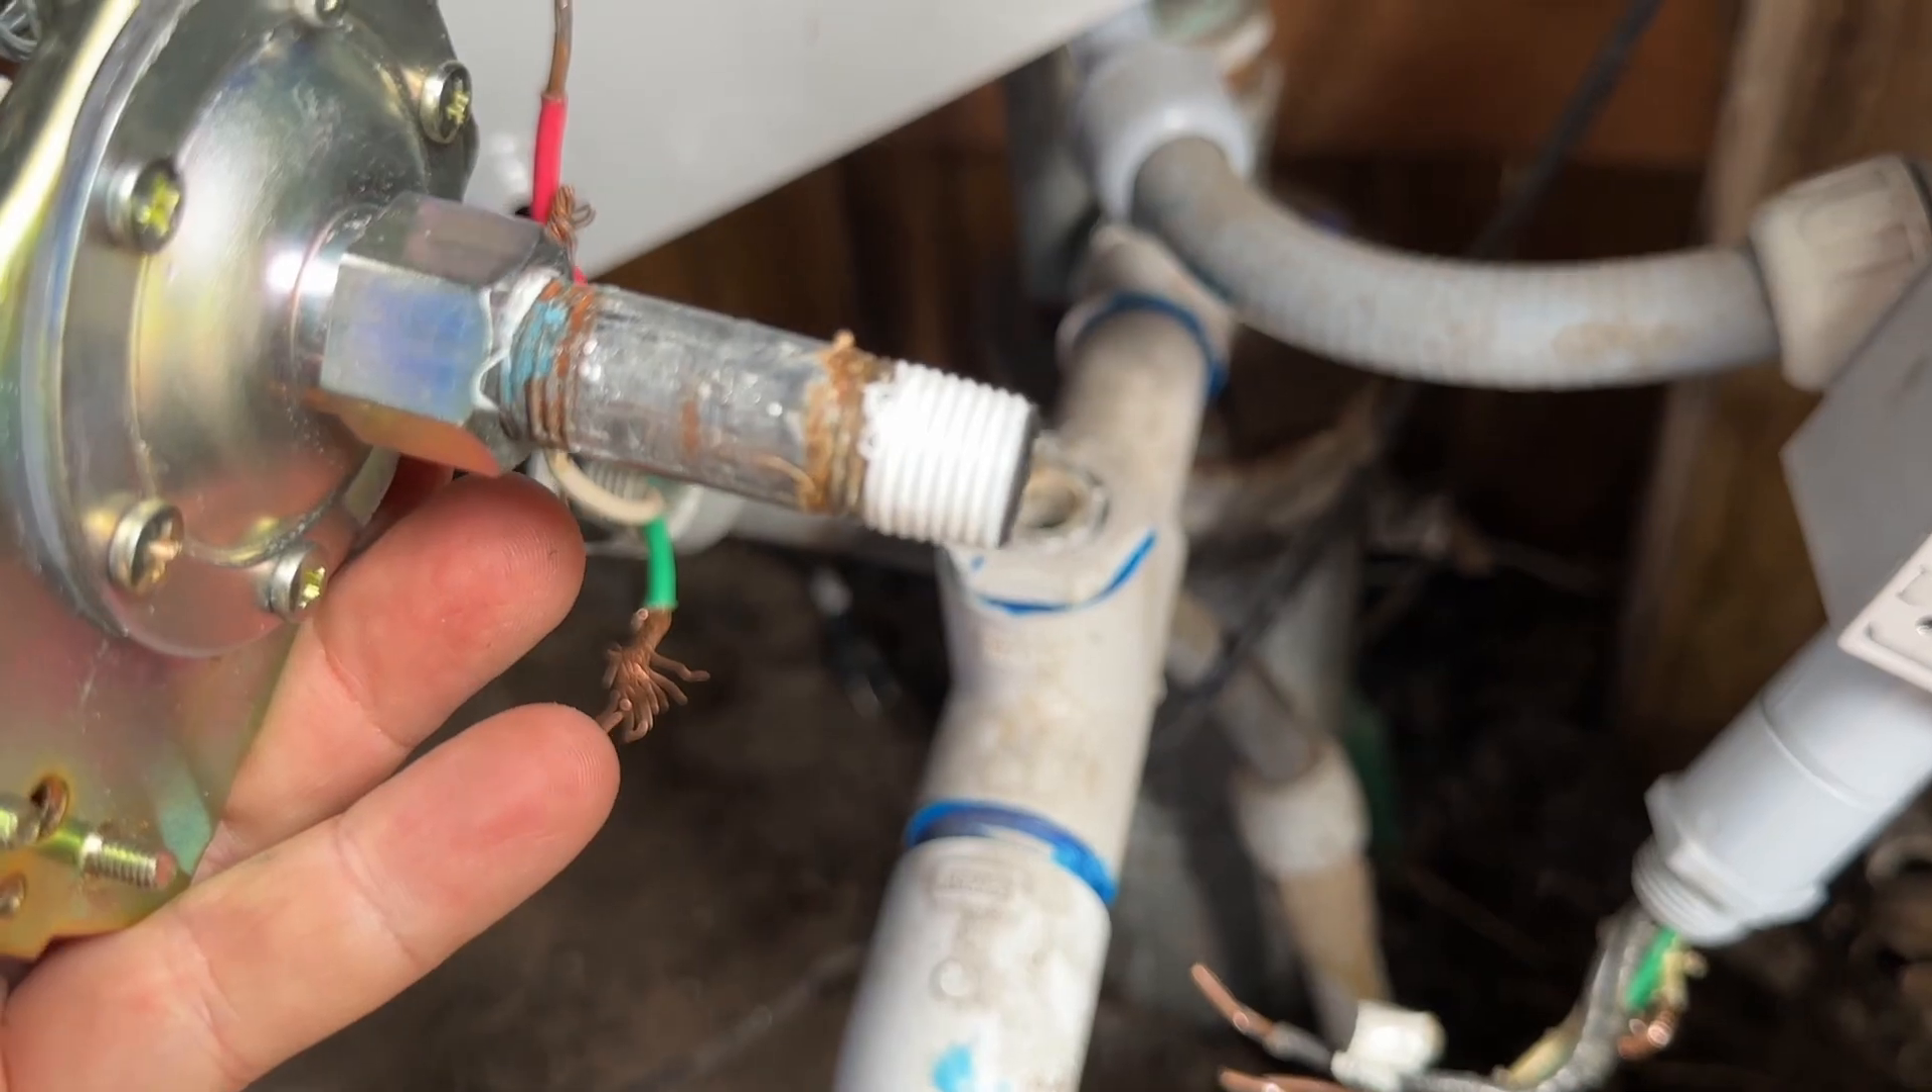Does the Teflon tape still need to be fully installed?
No.